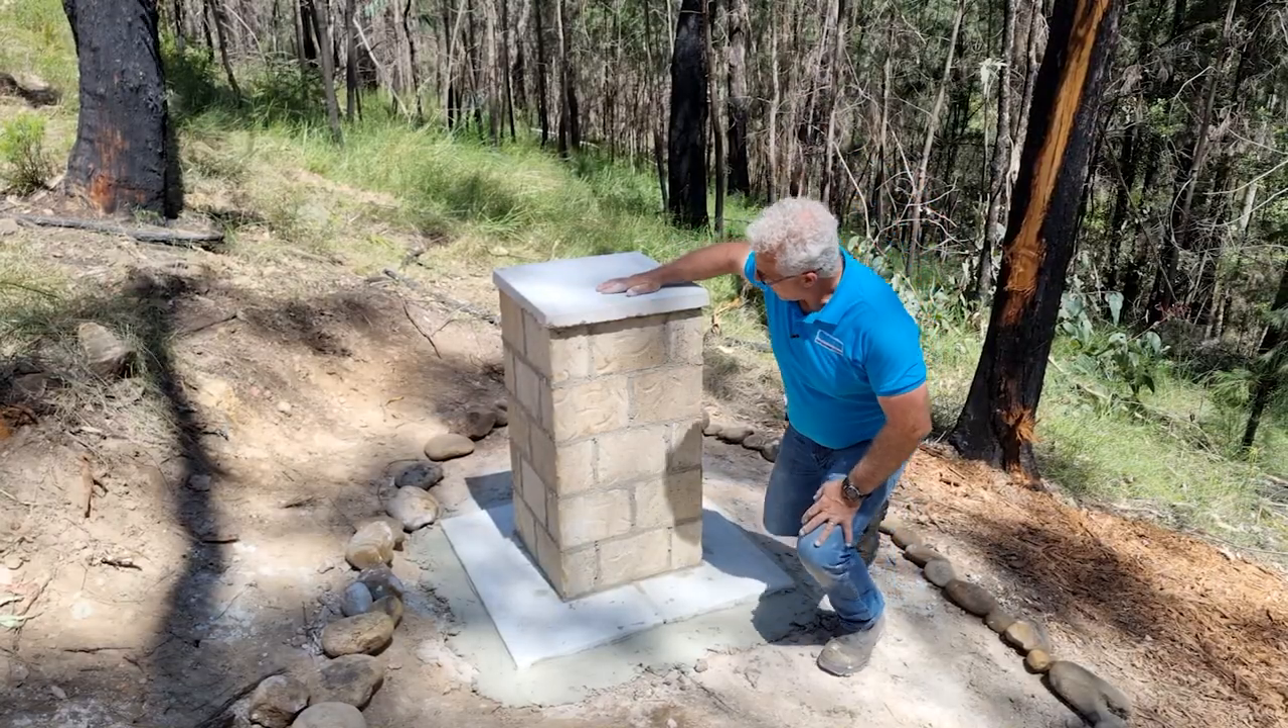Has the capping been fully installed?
Yes.